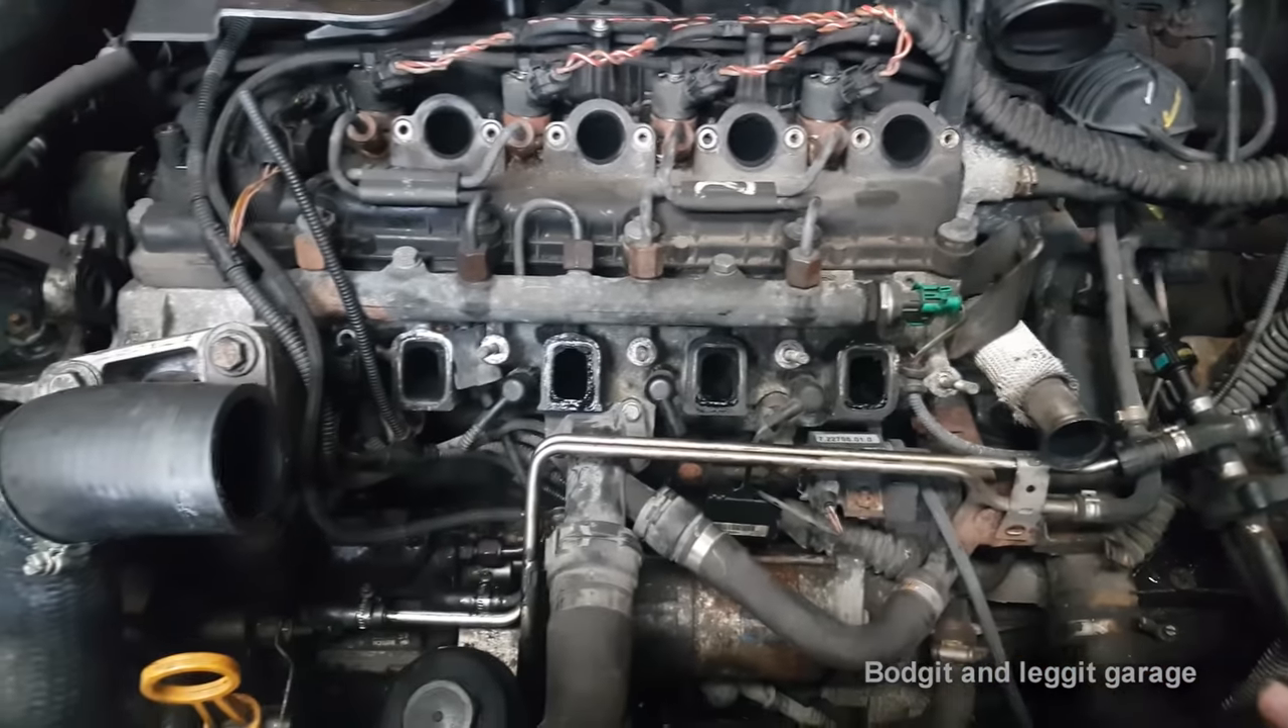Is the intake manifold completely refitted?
No.